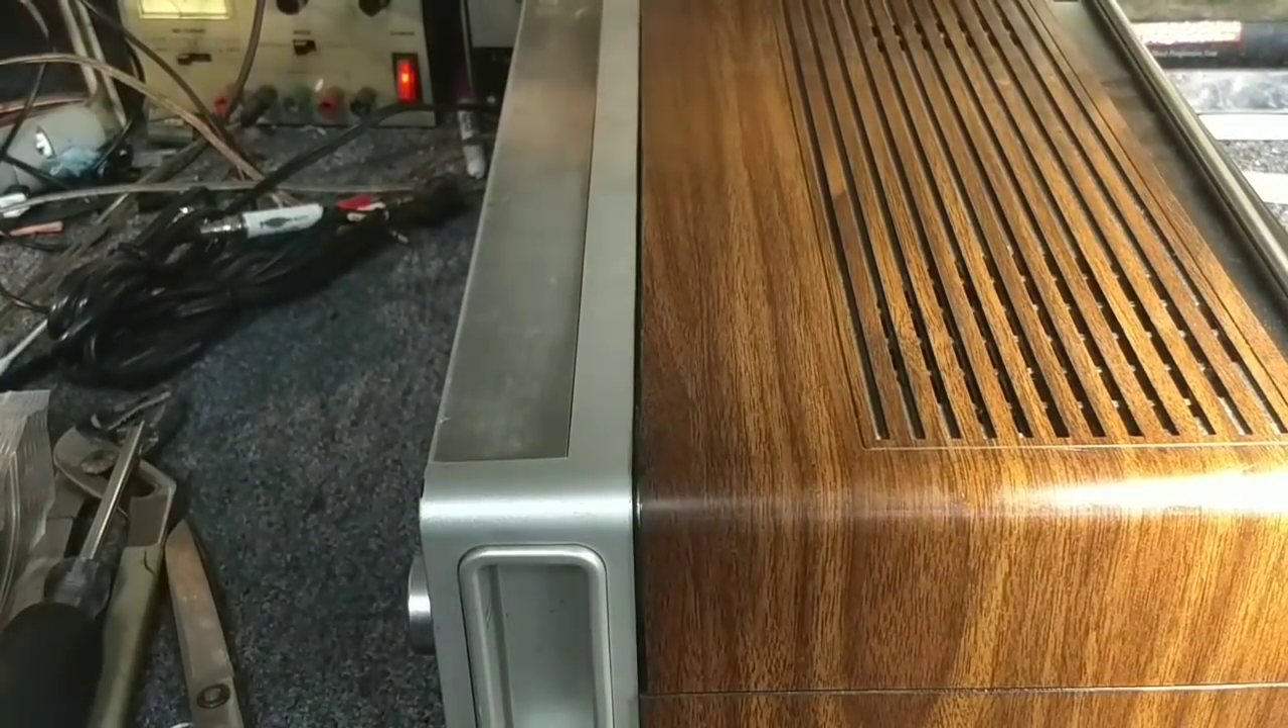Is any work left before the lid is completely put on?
No.